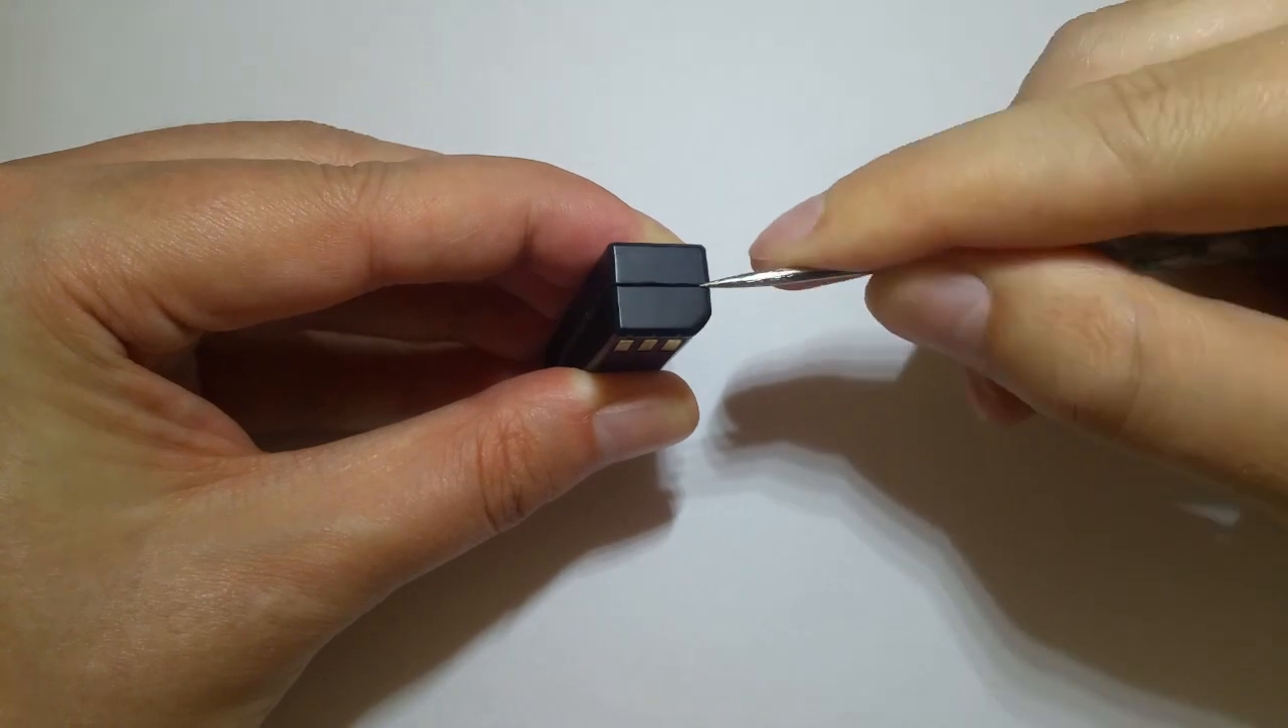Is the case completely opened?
No.